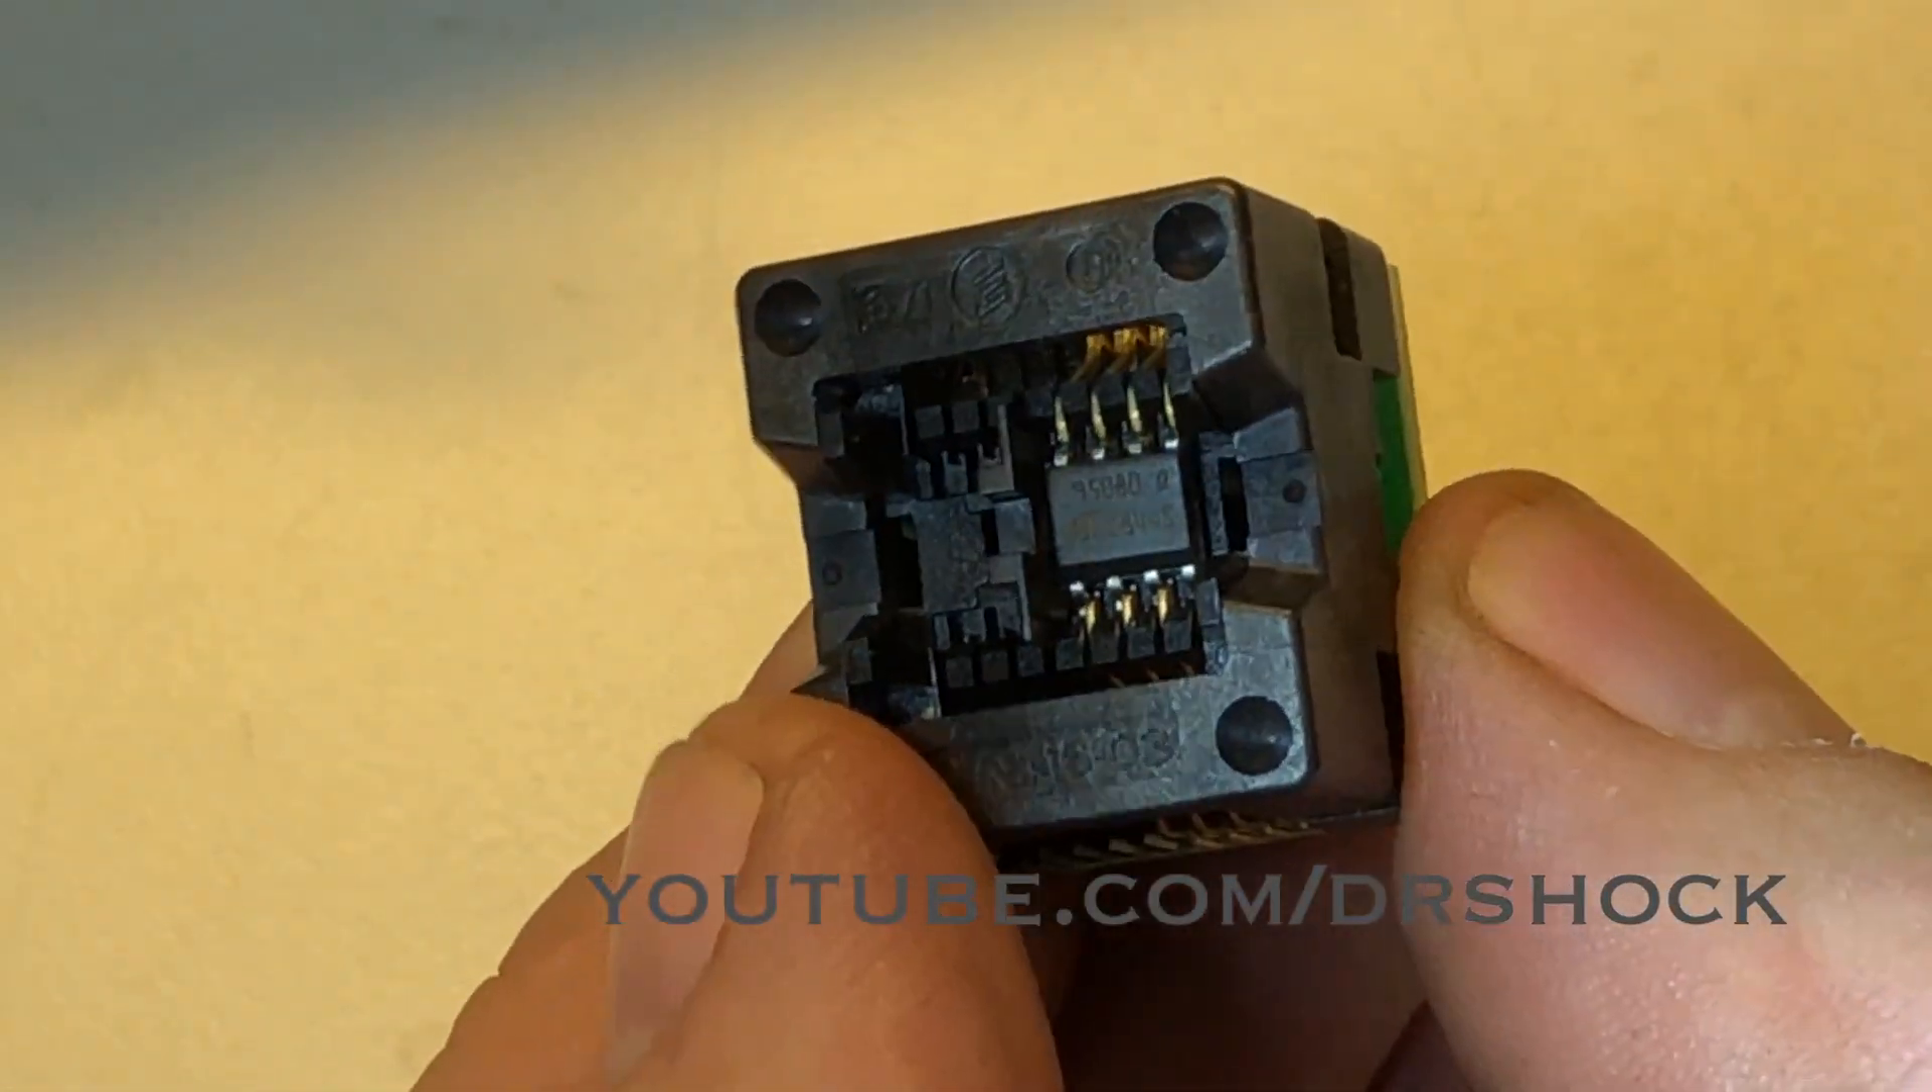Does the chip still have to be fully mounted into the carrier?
No.